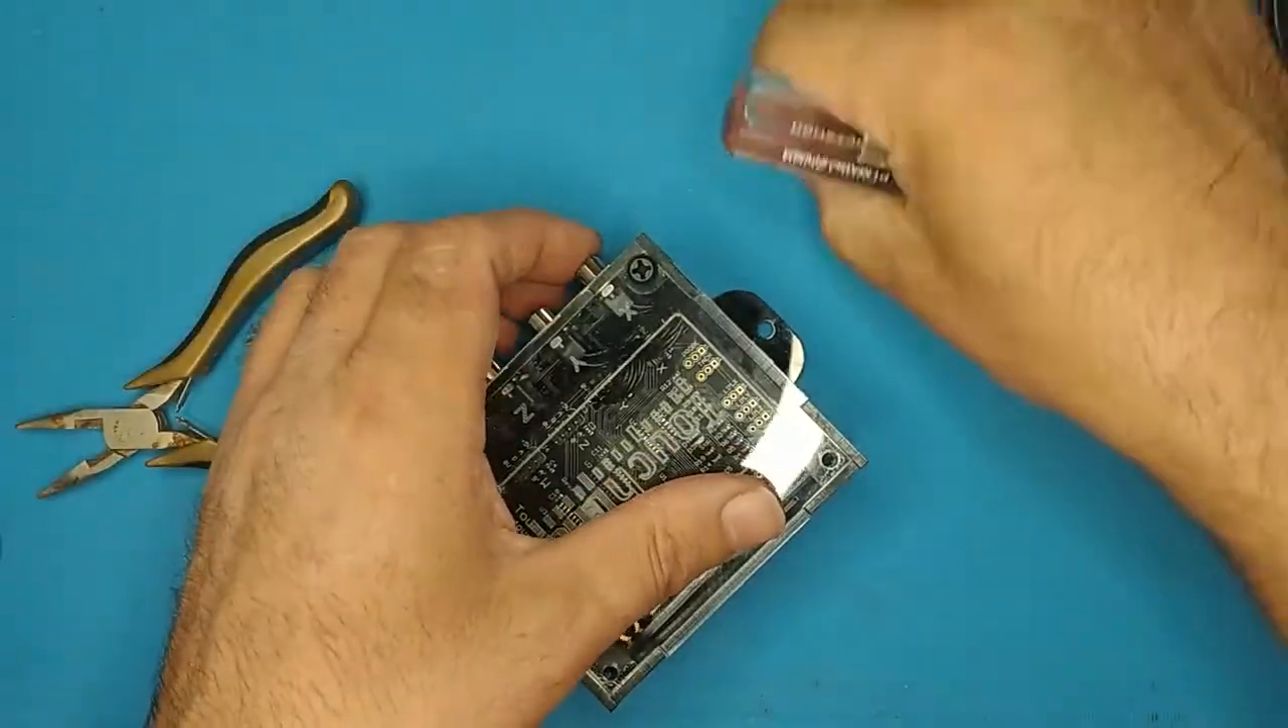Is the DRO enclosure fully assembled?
No.